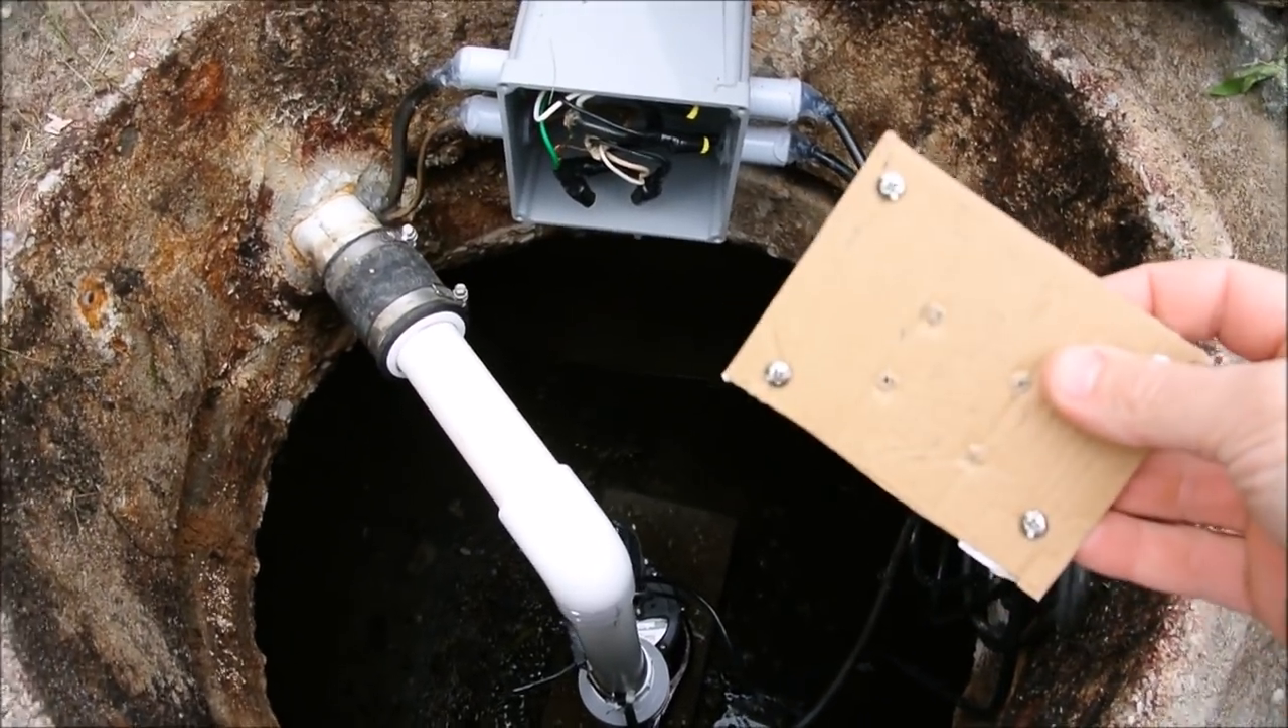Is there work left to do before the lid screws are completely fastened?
Yes.